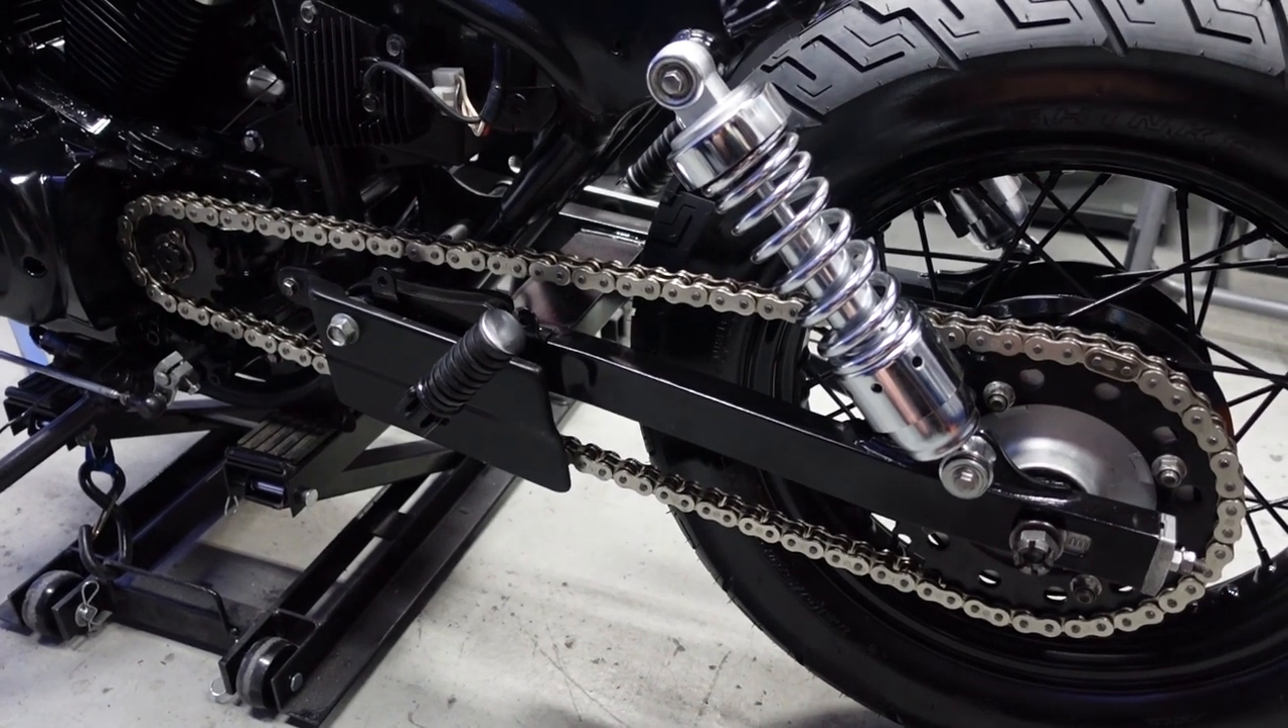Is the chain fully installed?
Yes.